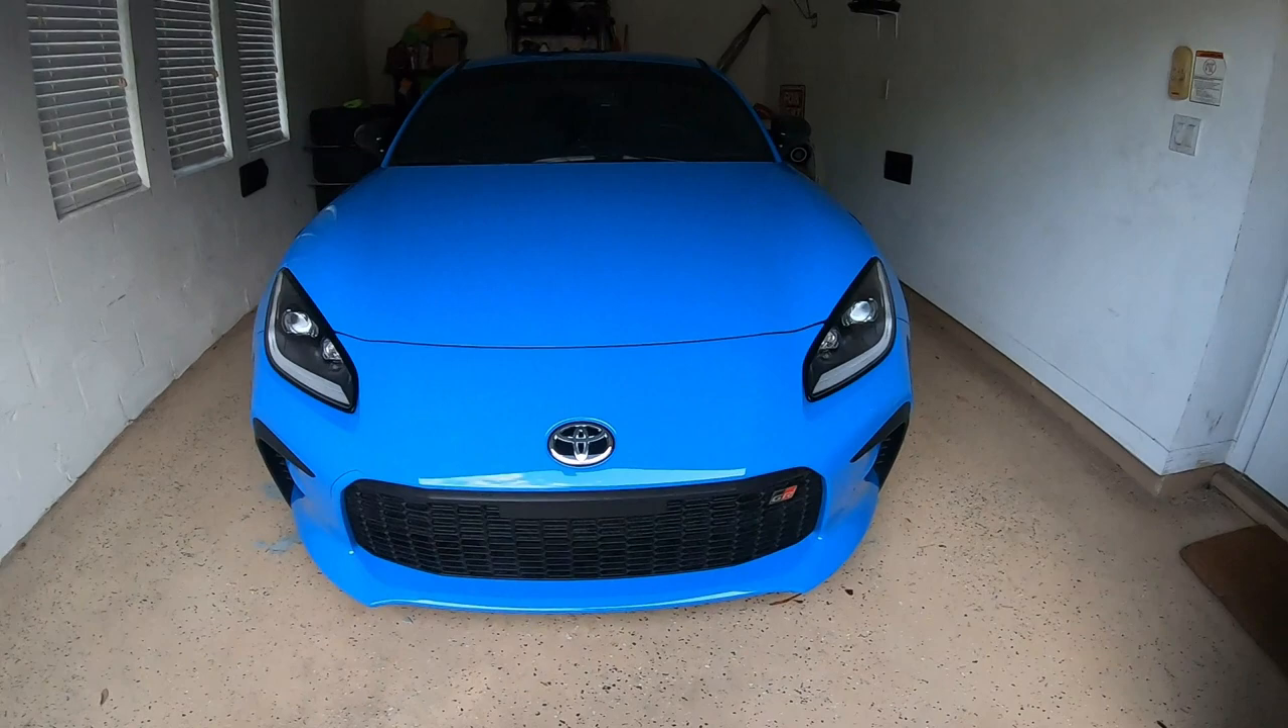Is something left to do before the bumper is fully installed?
No.